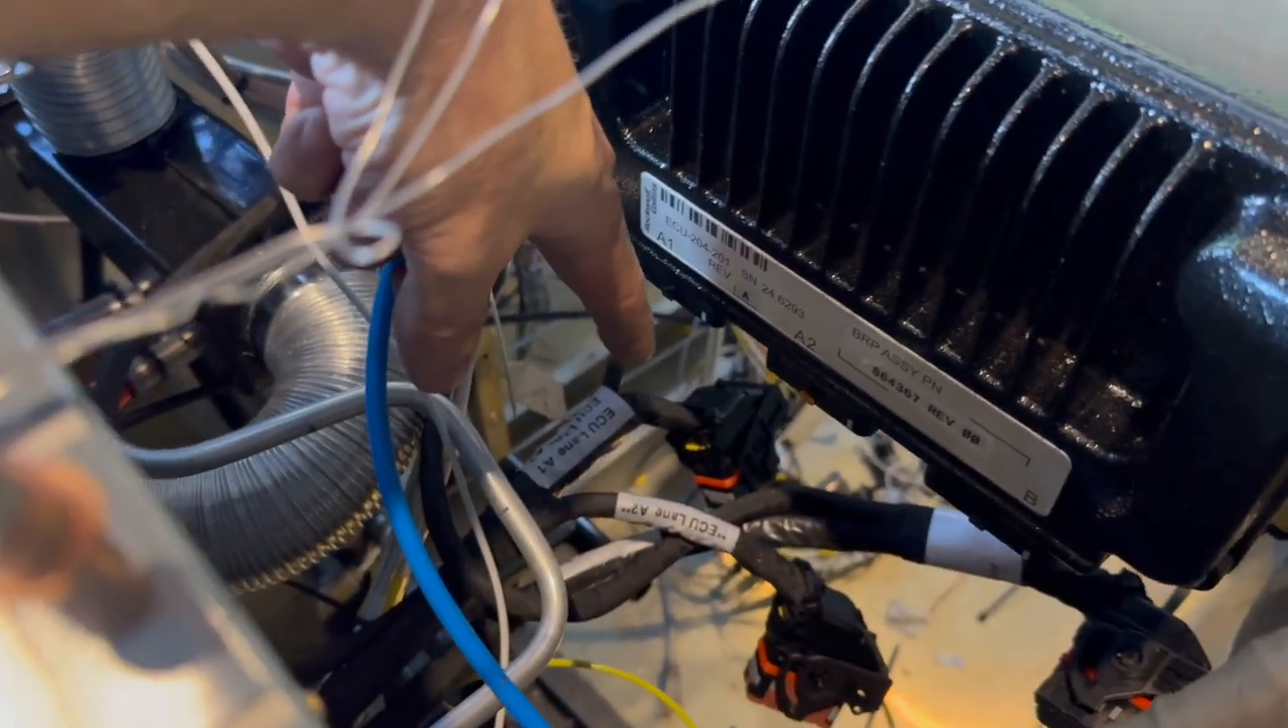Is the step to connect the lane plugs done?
No.